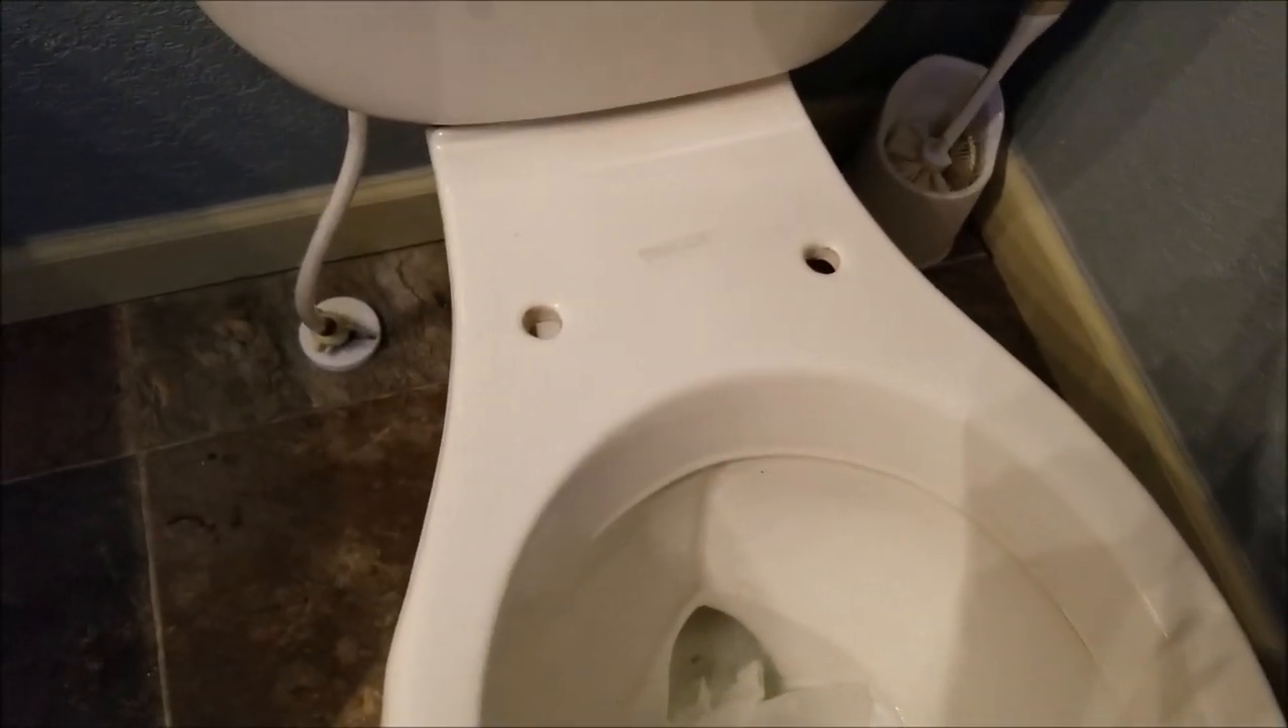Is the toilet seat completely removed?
Yes.